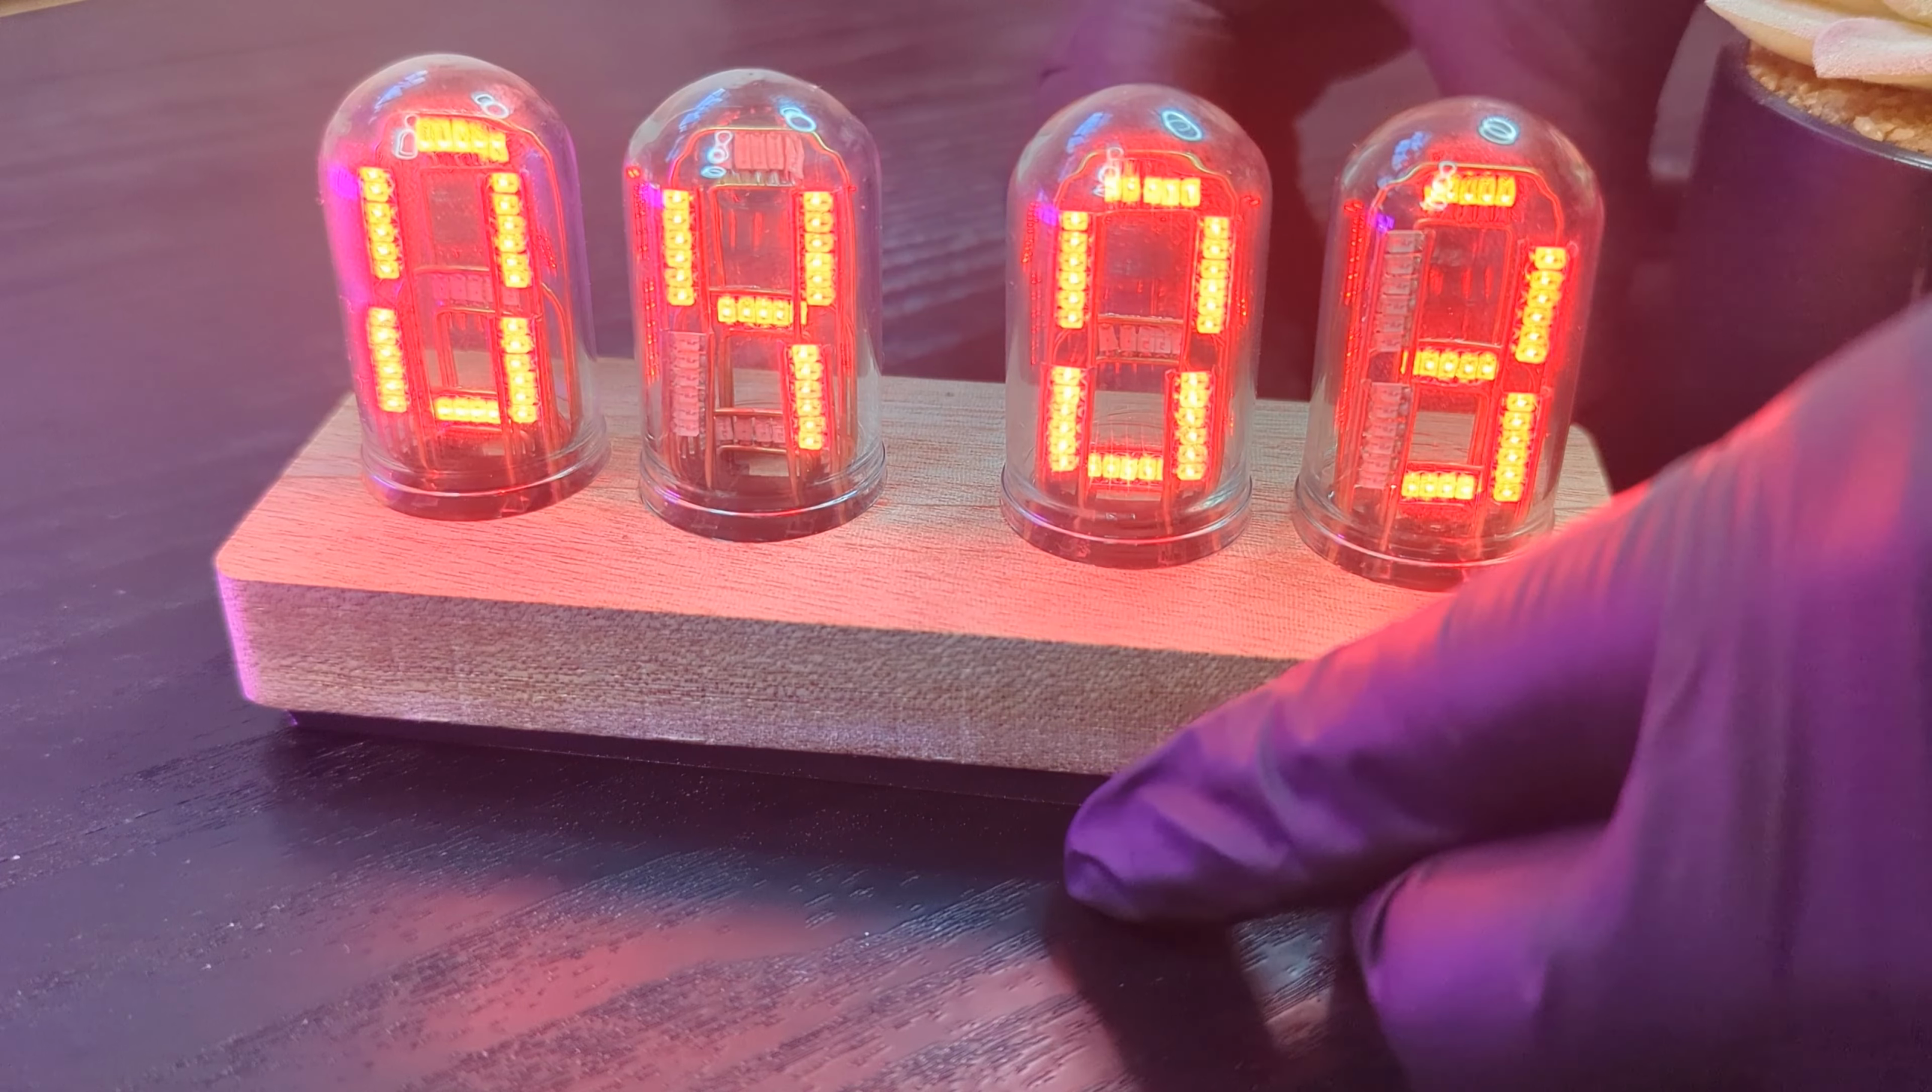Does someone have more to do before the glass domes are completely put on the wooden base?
No.